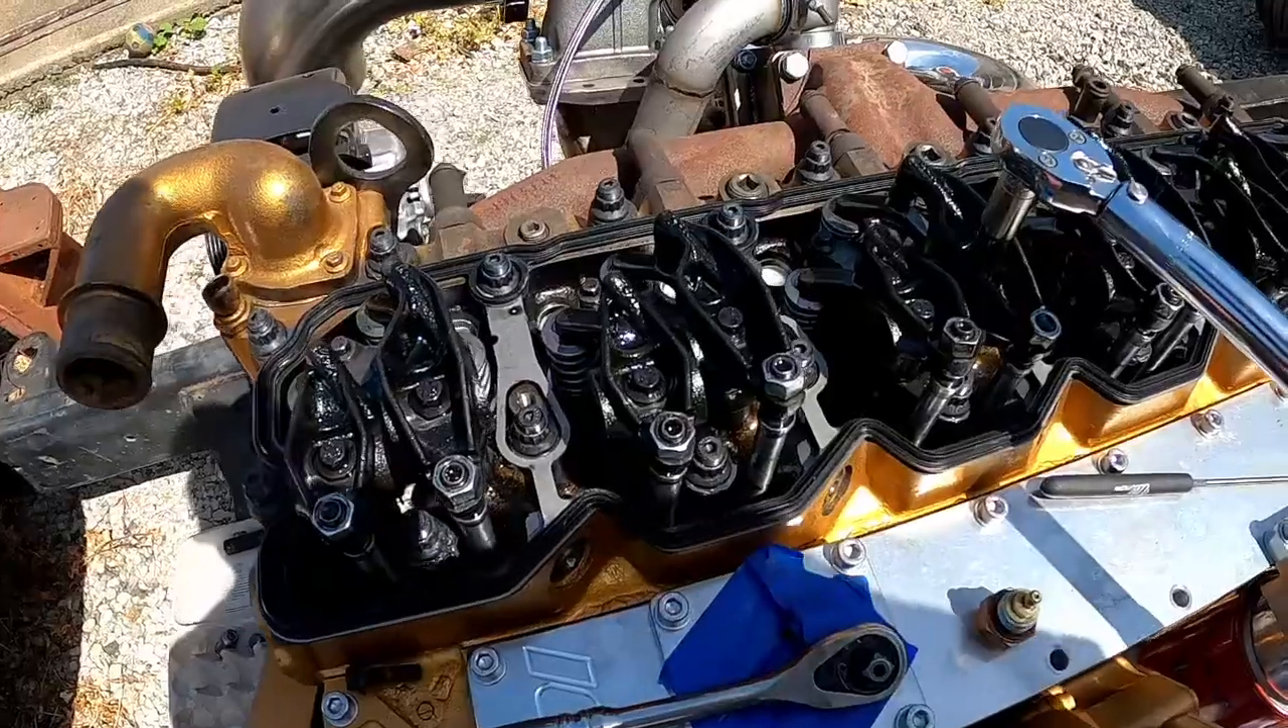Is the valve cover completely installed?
No.